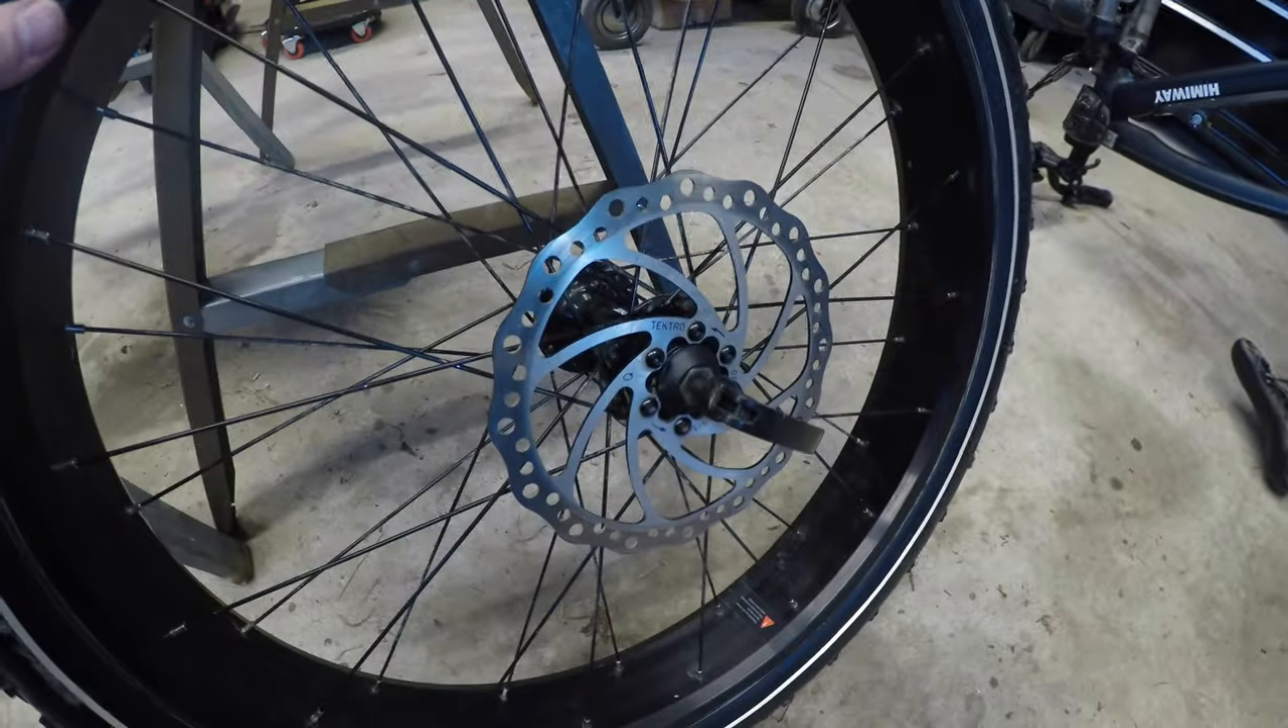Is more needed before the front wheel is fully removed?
No.